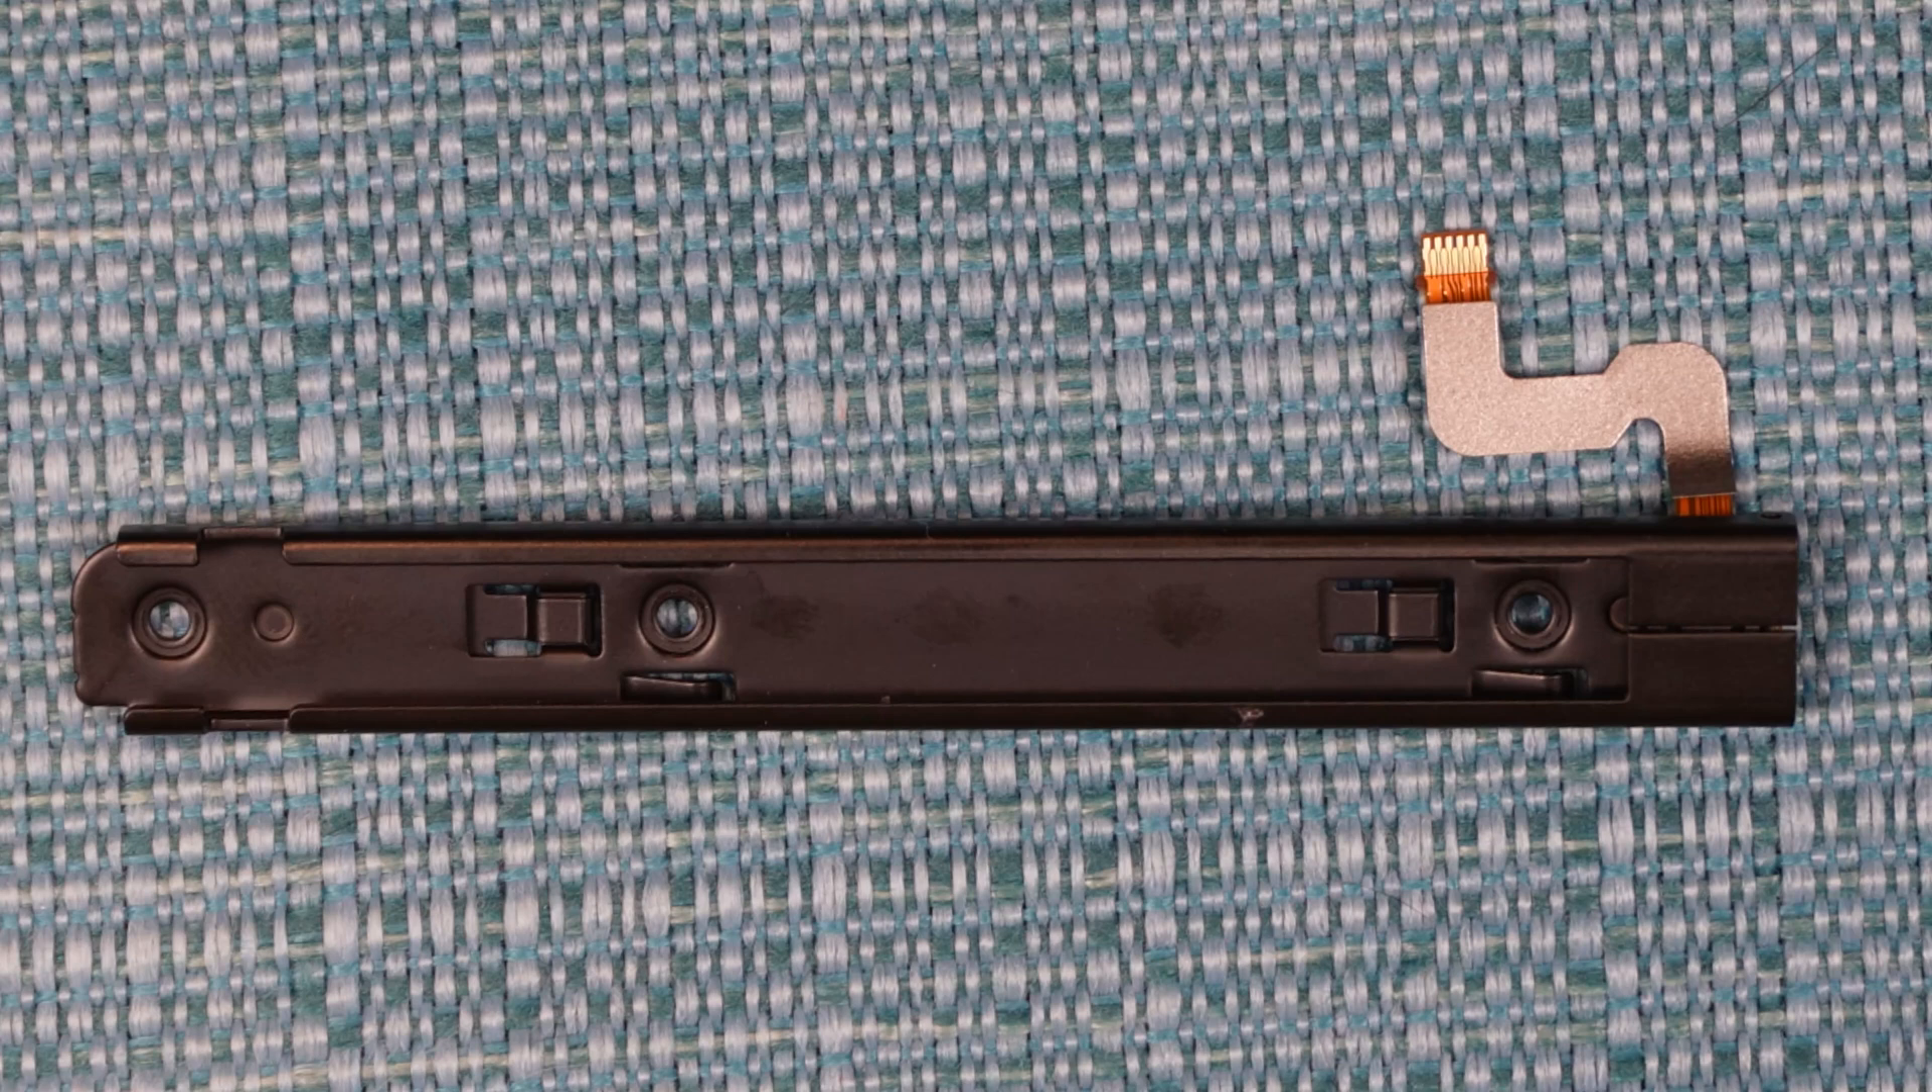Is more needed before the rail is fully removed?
No.